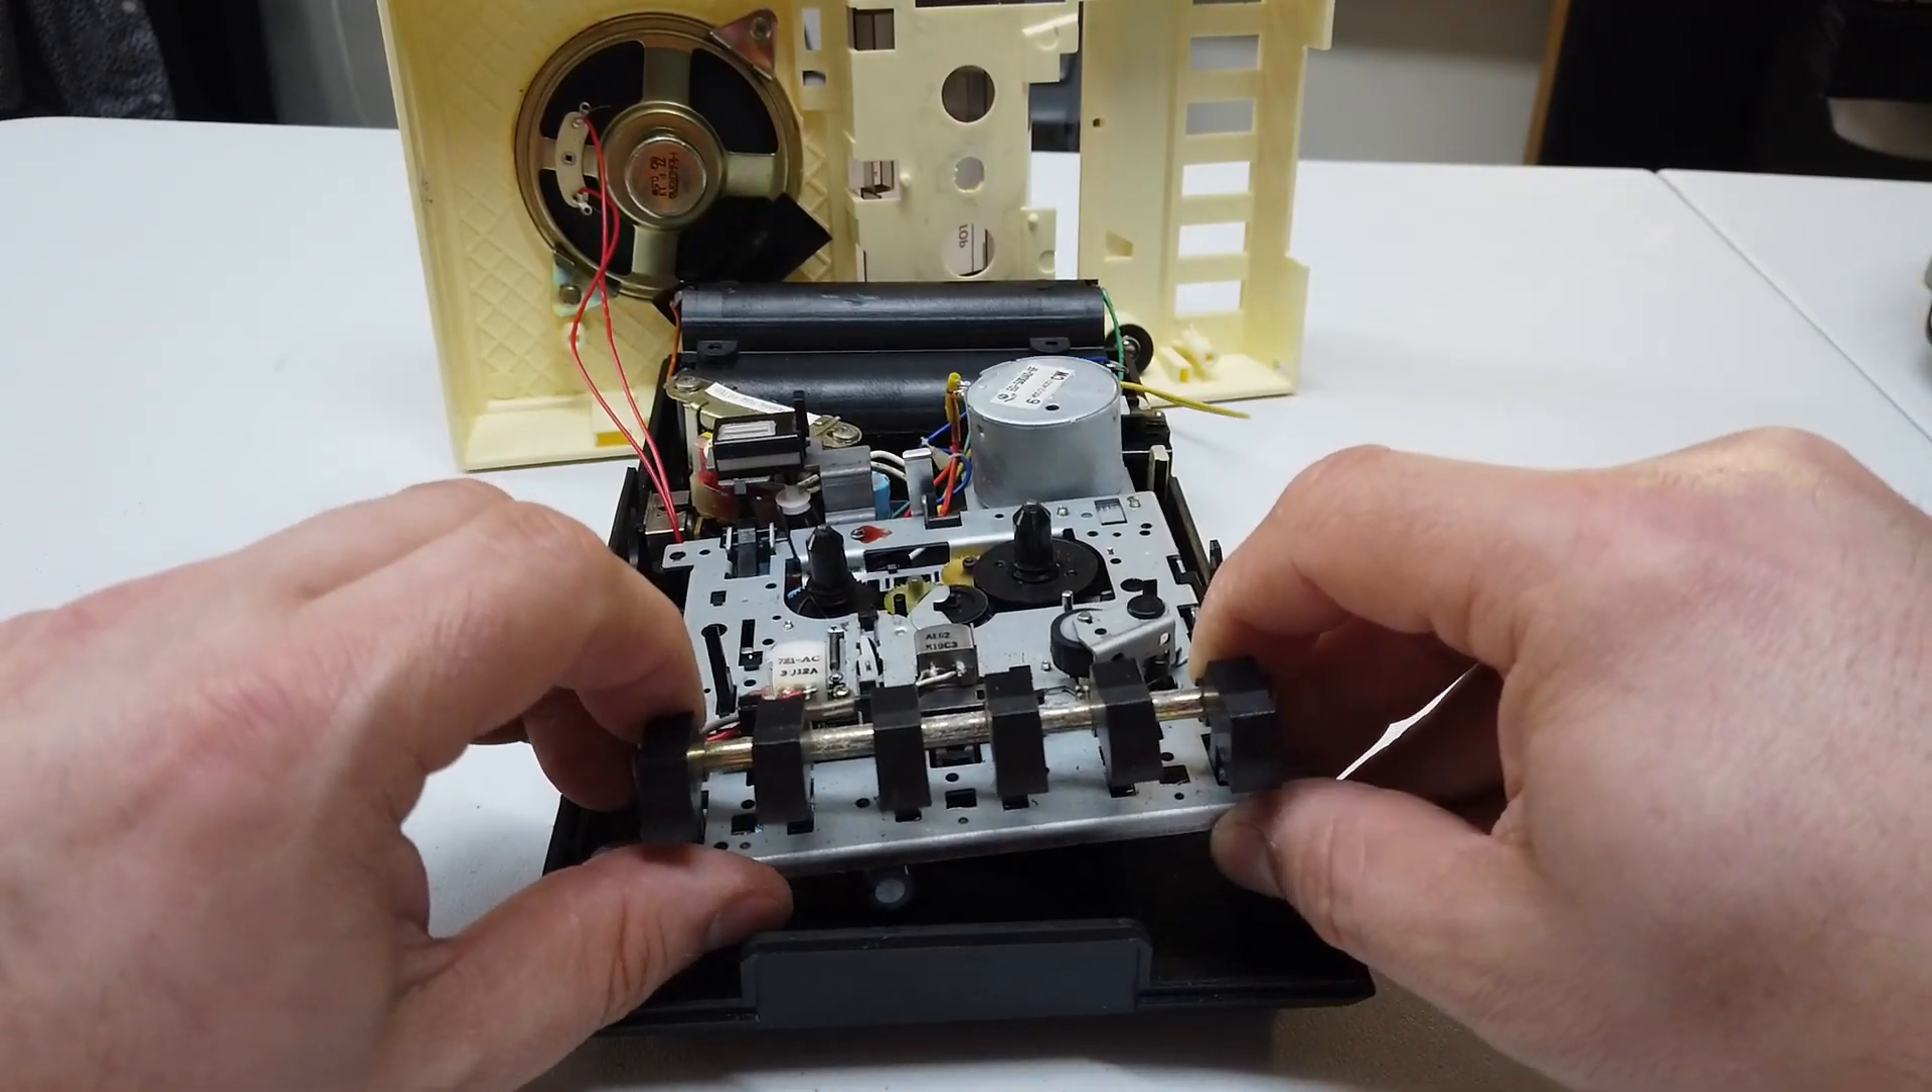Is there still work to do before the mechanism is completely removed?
Yes.